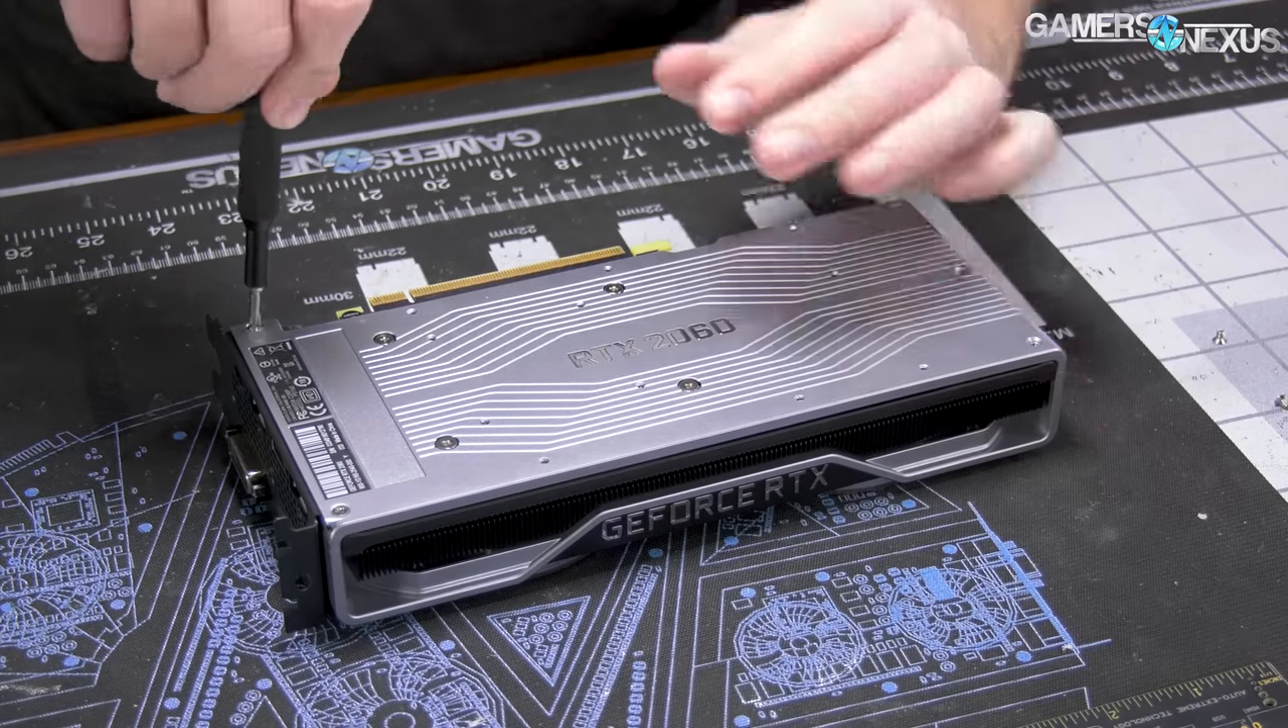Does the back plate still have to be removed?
Yes.